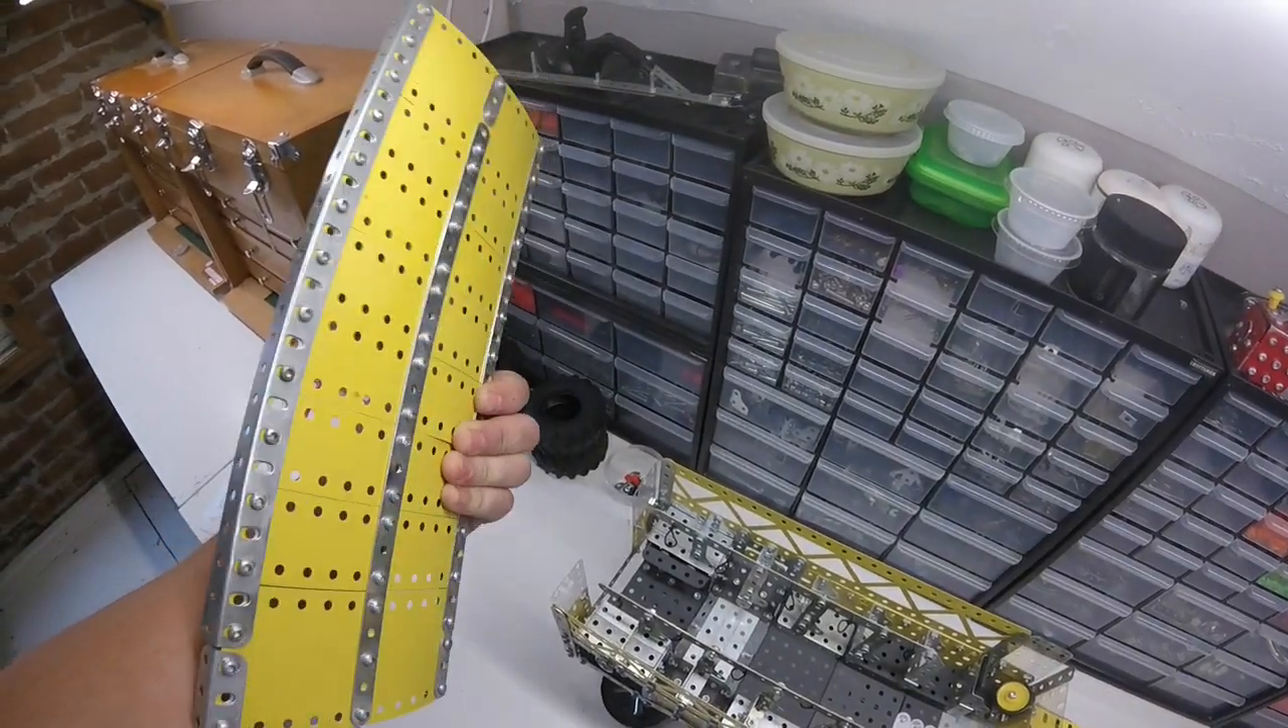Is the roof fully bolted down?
No.